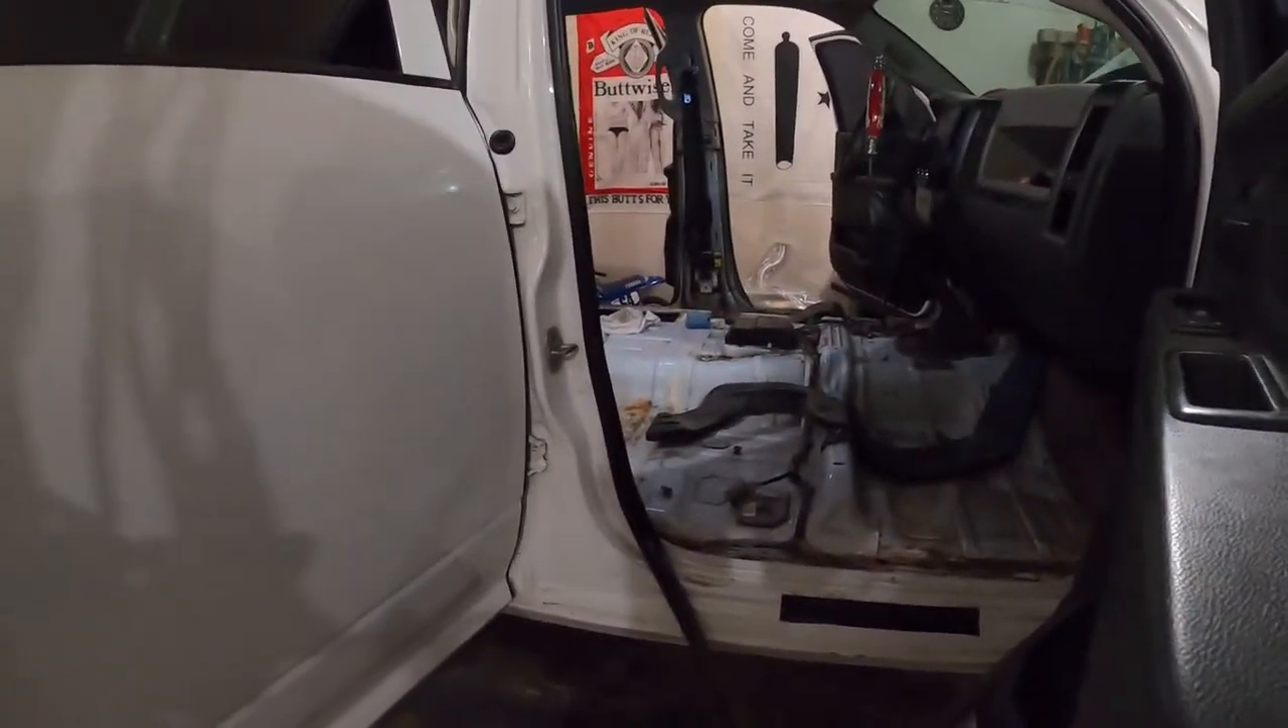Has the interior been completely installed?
No.